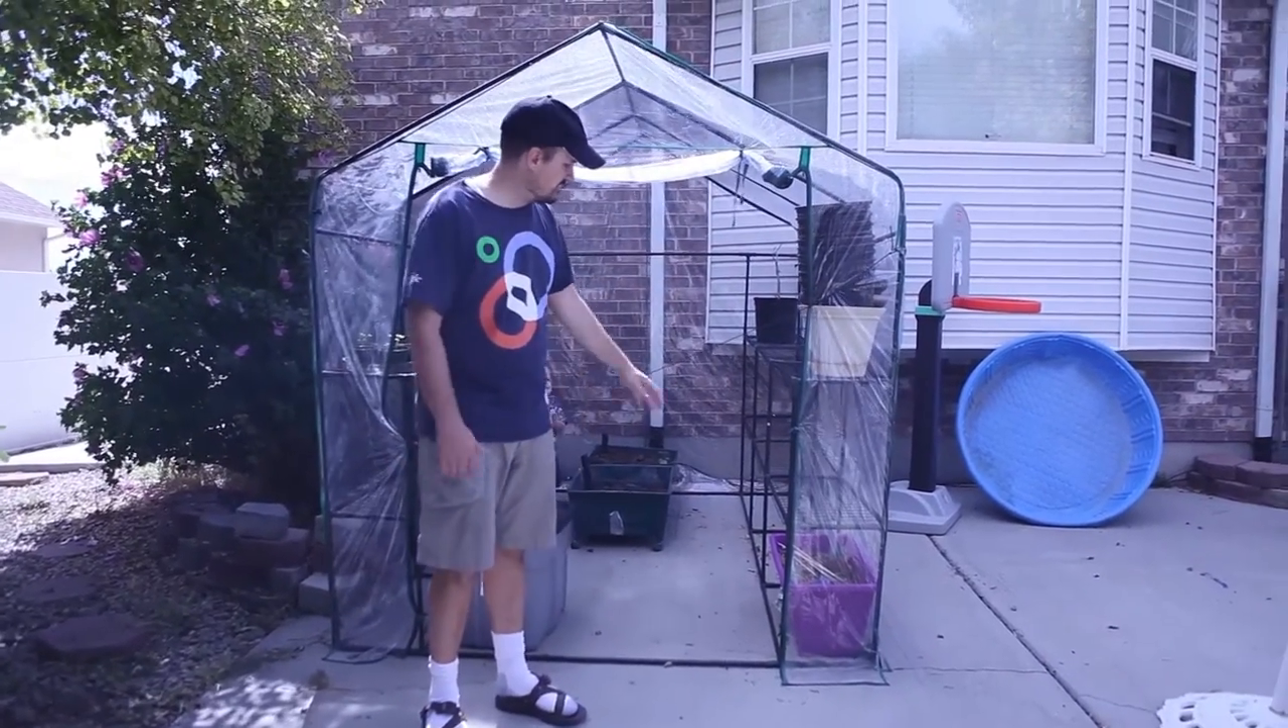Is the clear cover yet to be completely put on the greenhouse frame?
No.